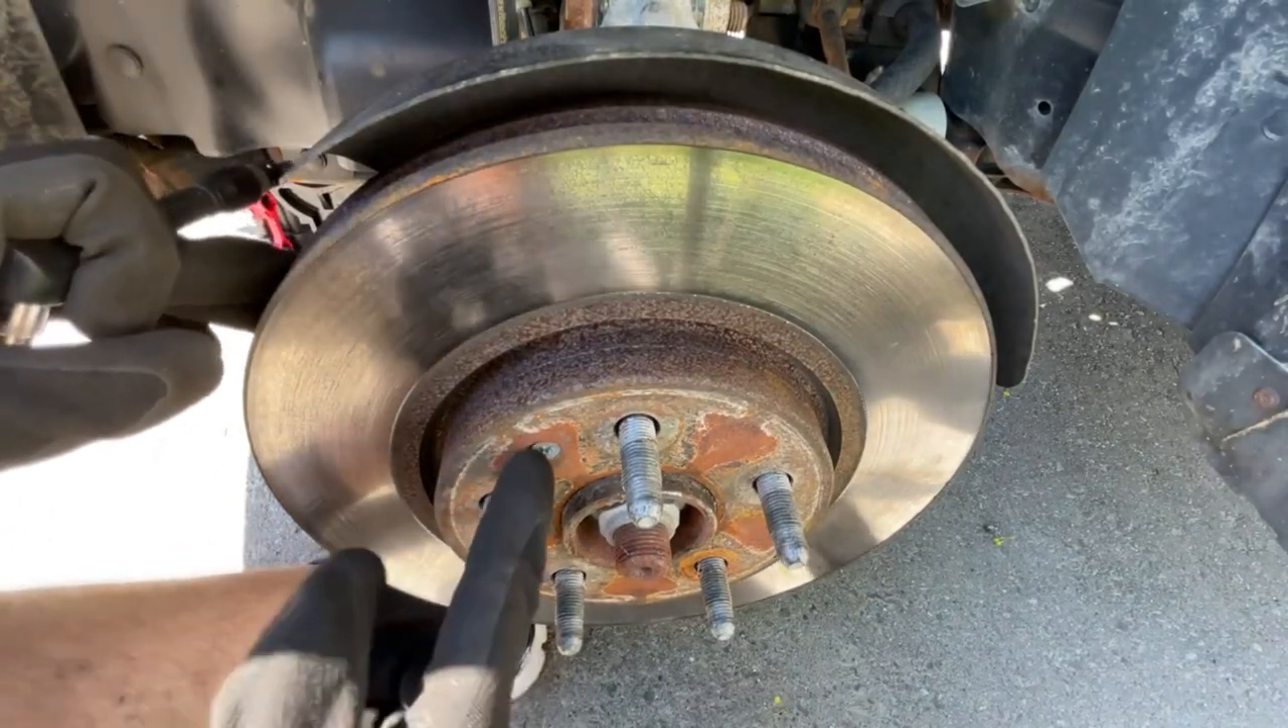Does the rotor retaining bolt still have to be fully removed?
Yes.